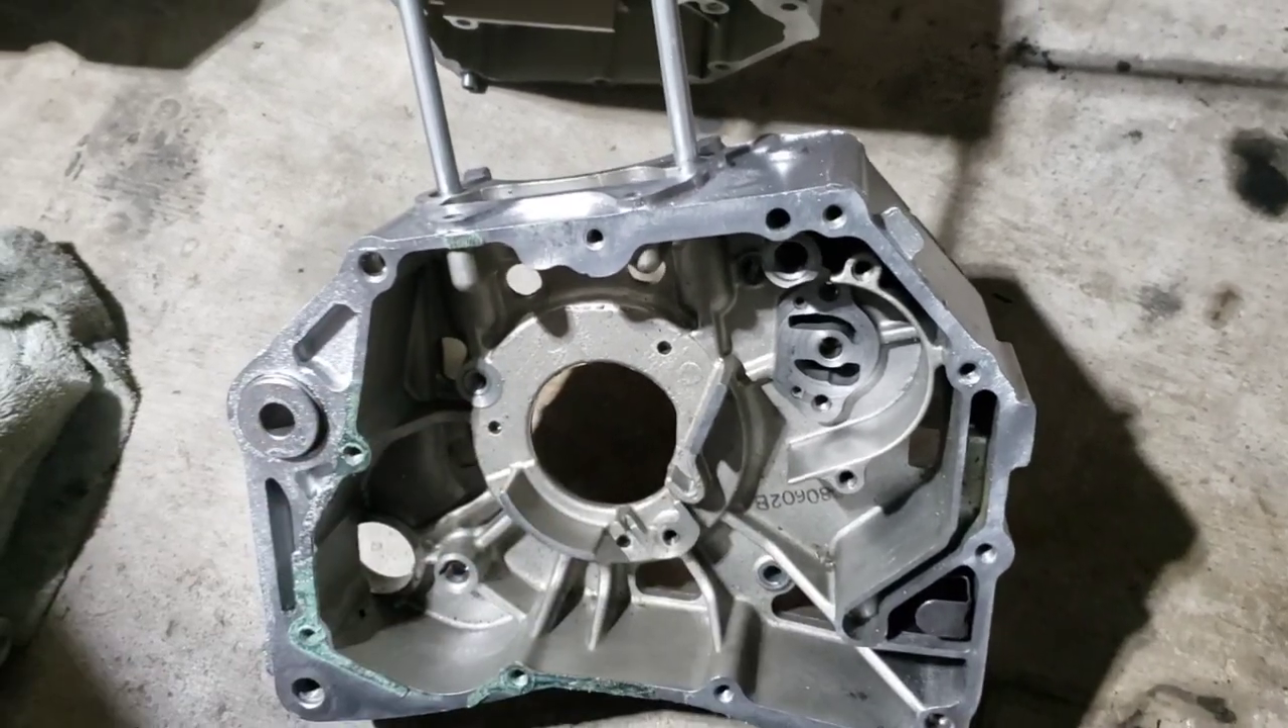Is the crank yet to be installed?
Yes.